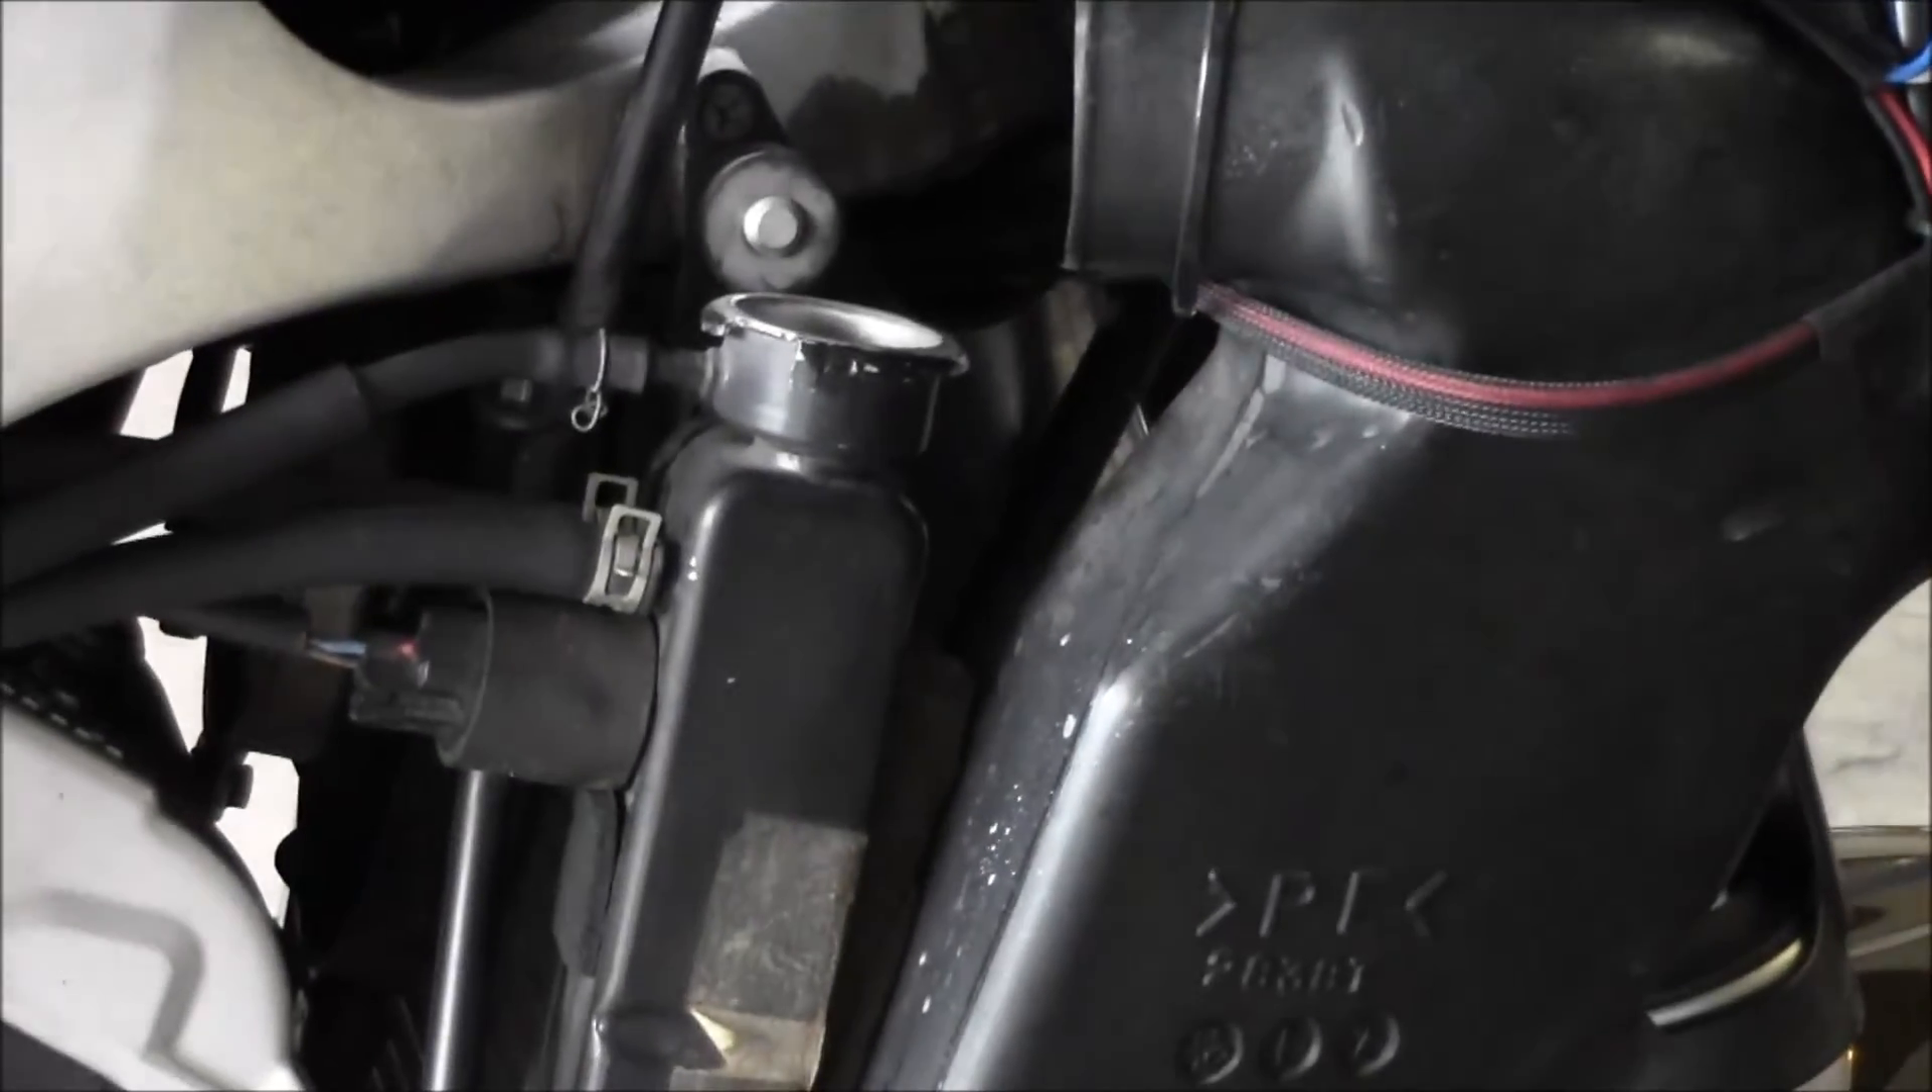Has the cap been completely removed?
Yes.